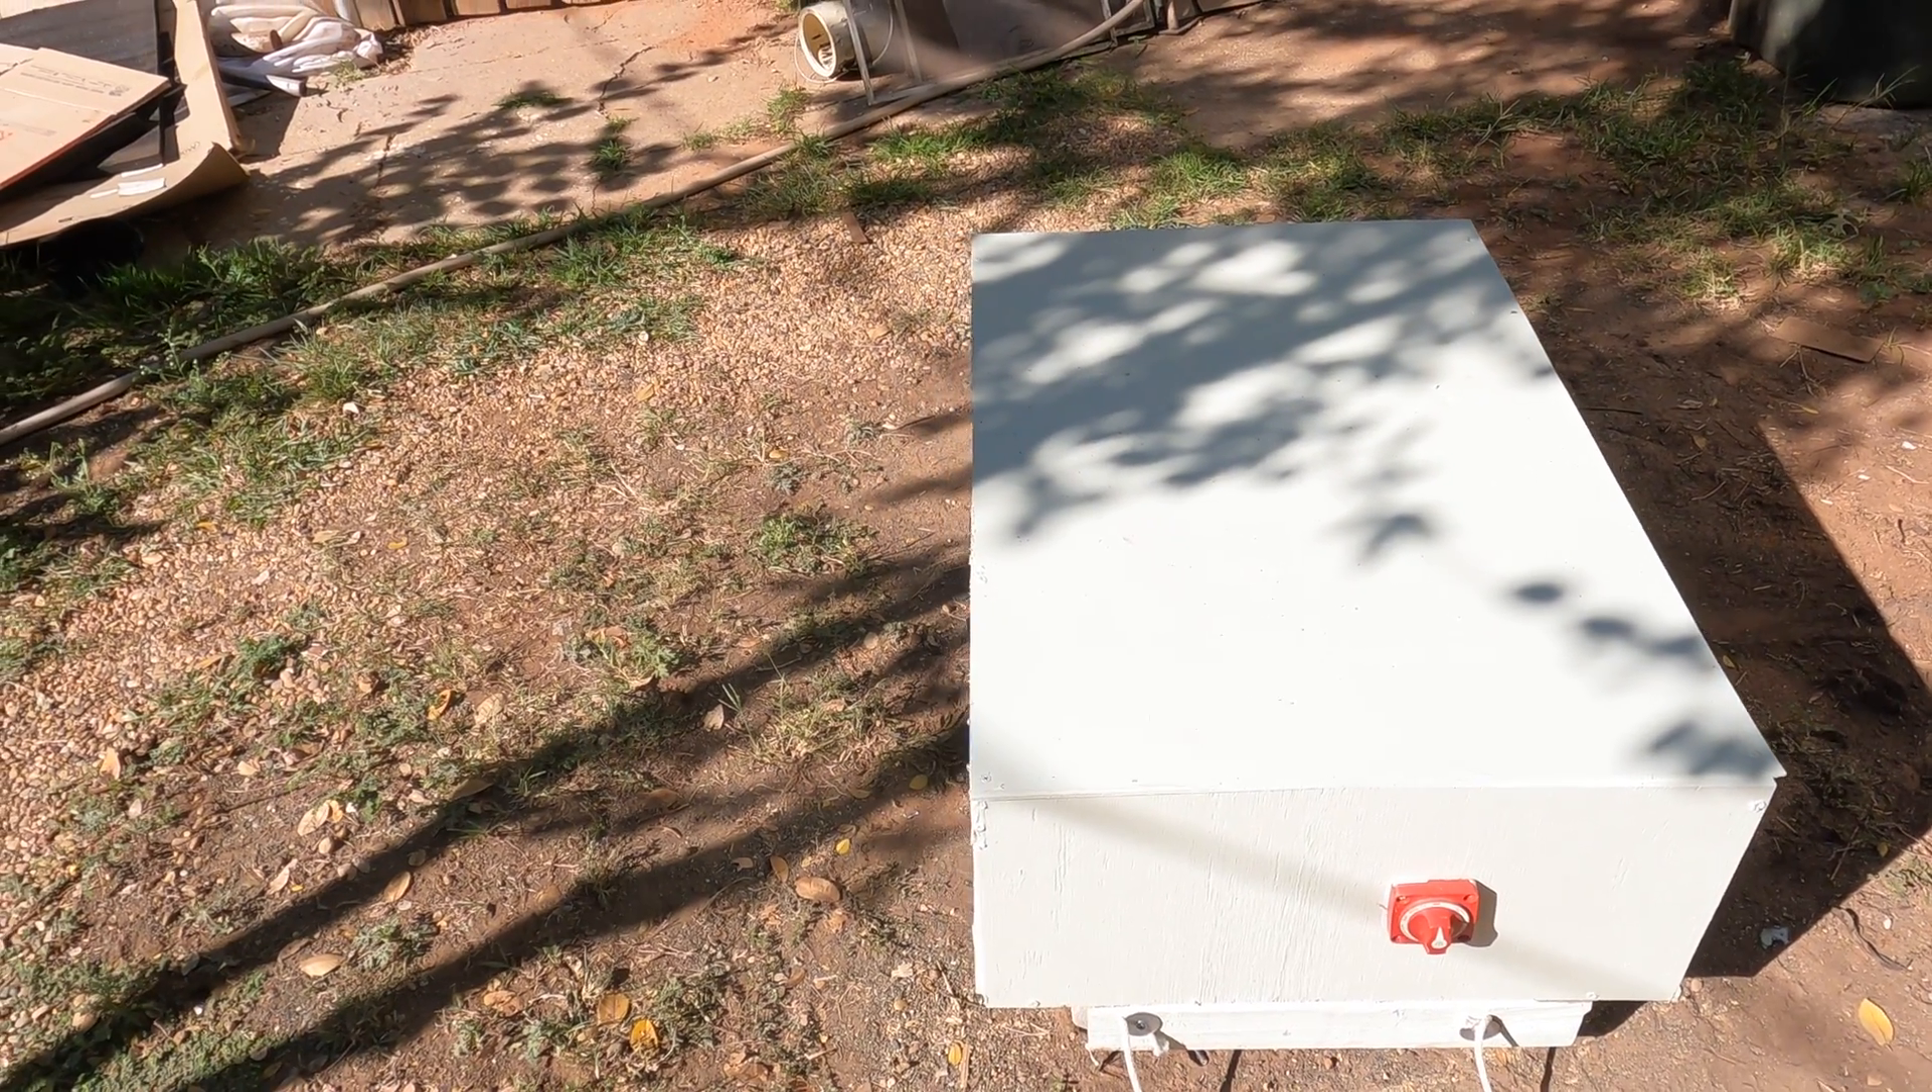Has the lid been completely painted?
Yes.